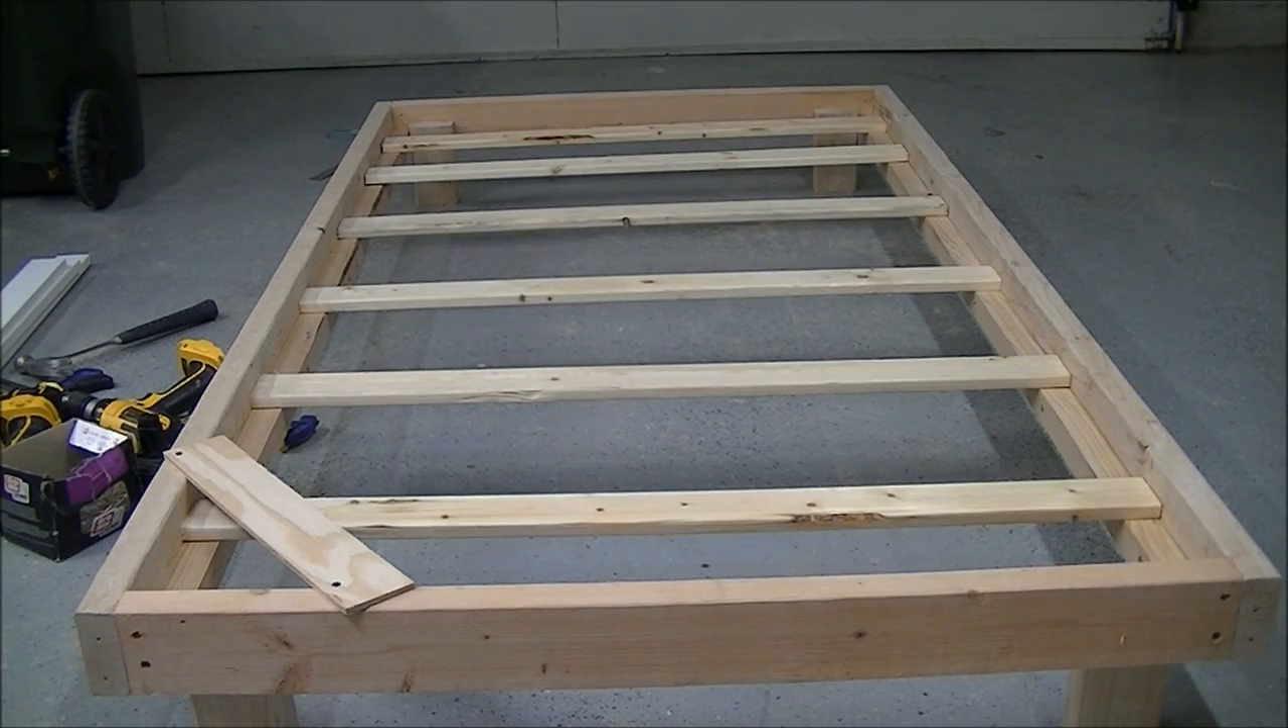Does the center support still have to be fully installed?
Yes.